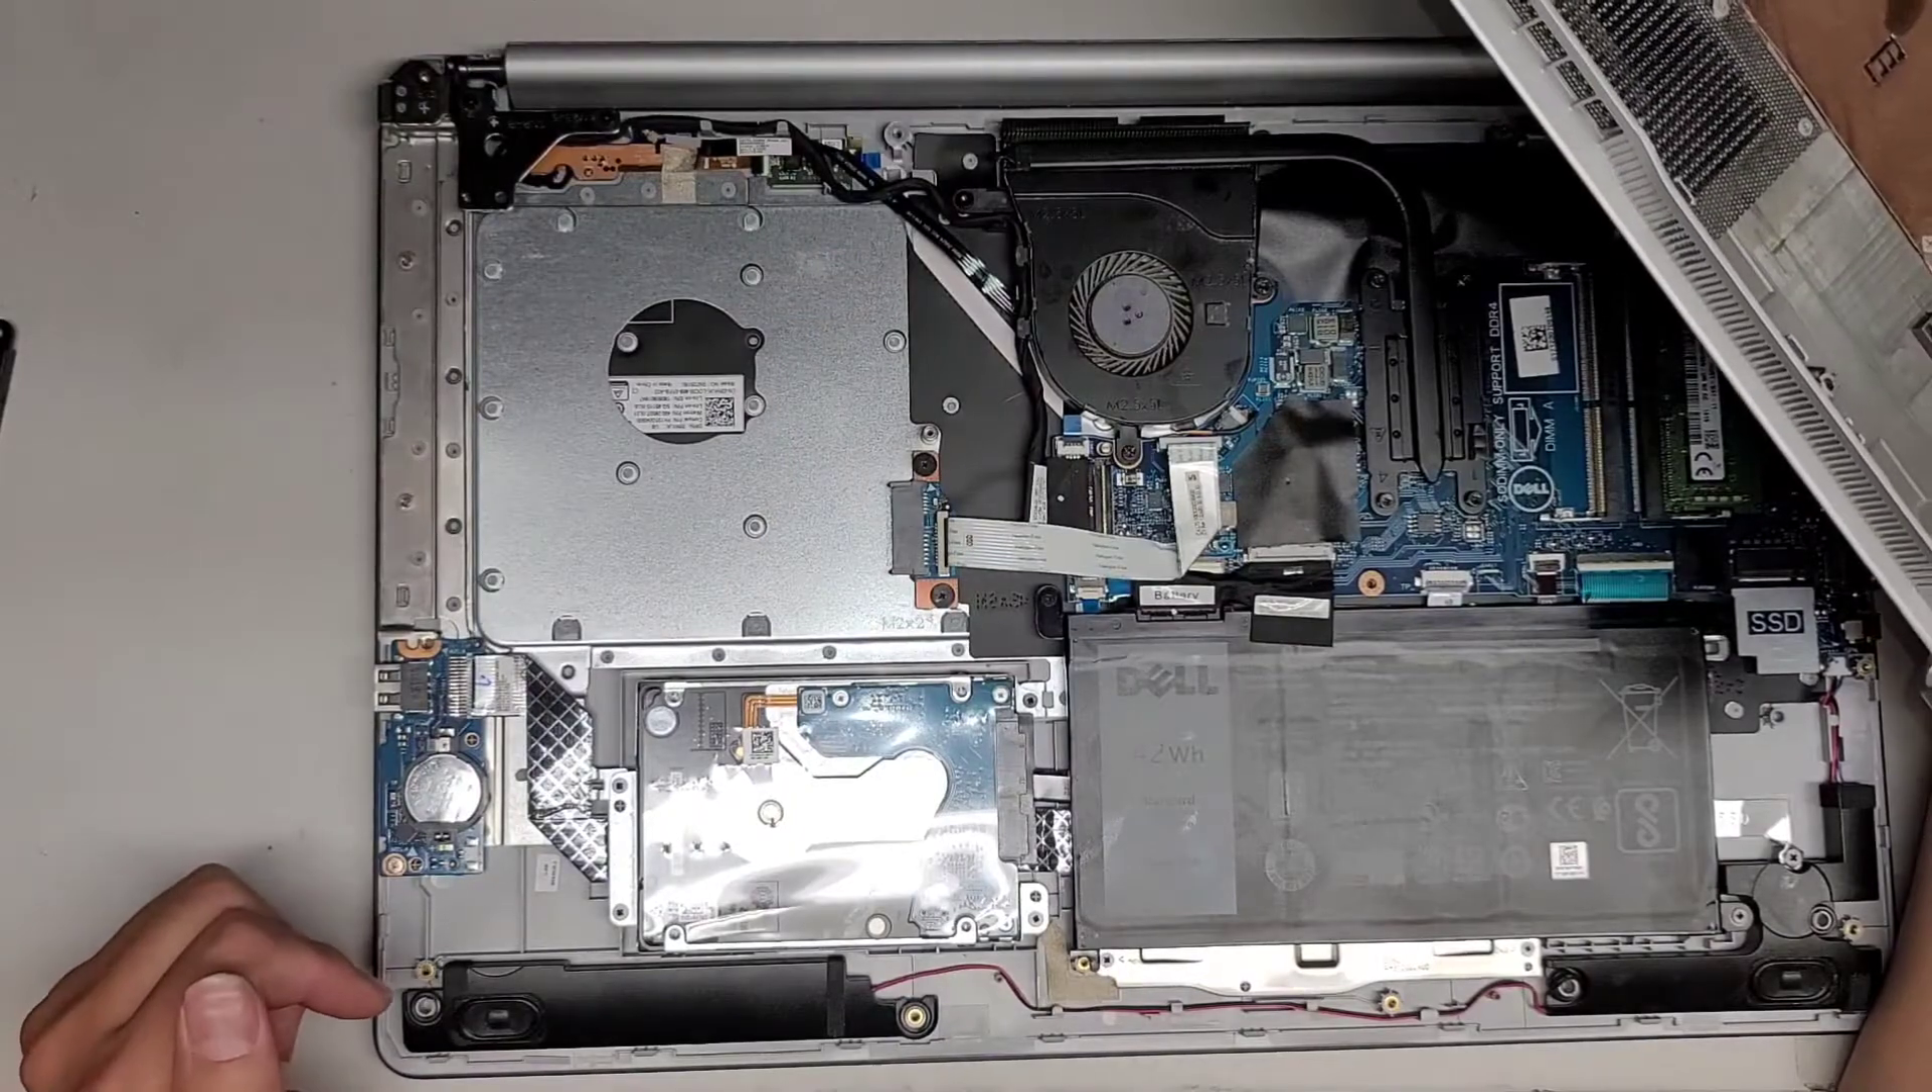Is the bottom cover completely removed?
Yes.